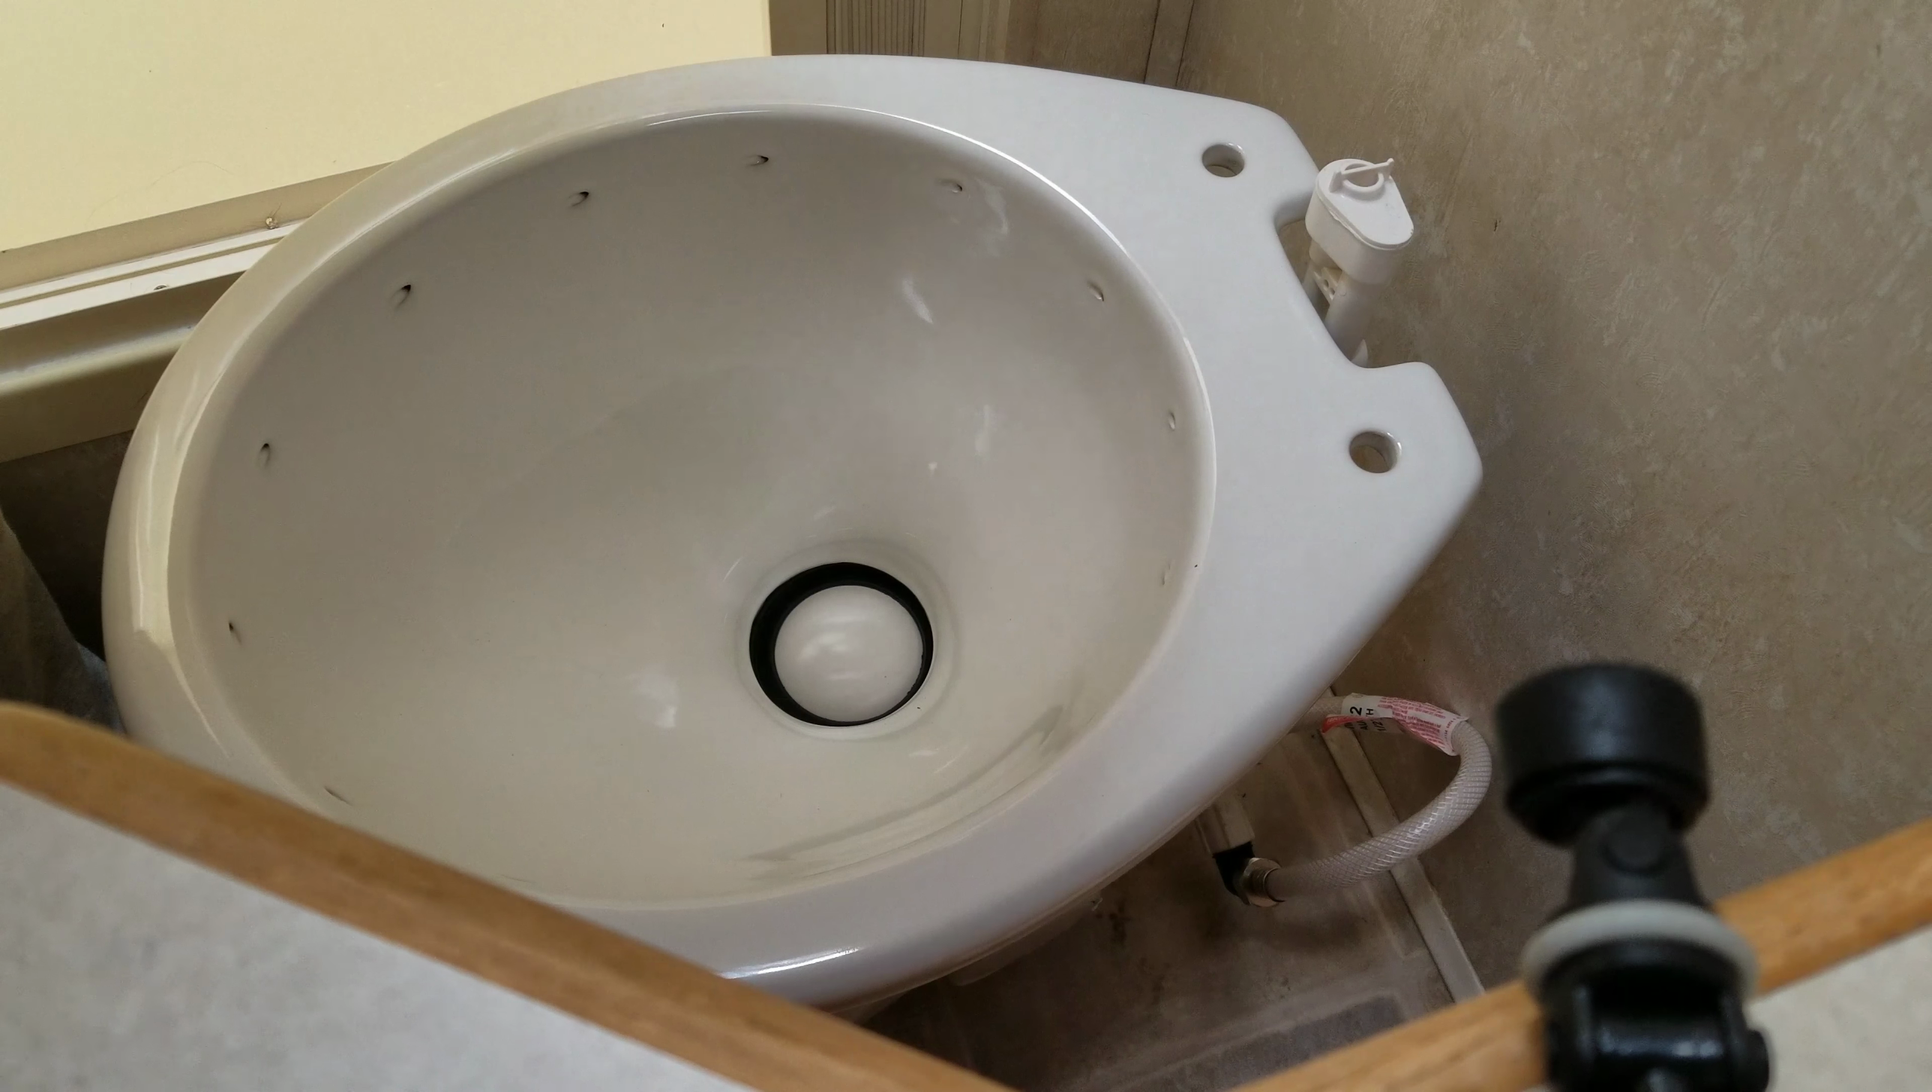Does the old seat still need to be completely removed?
No.